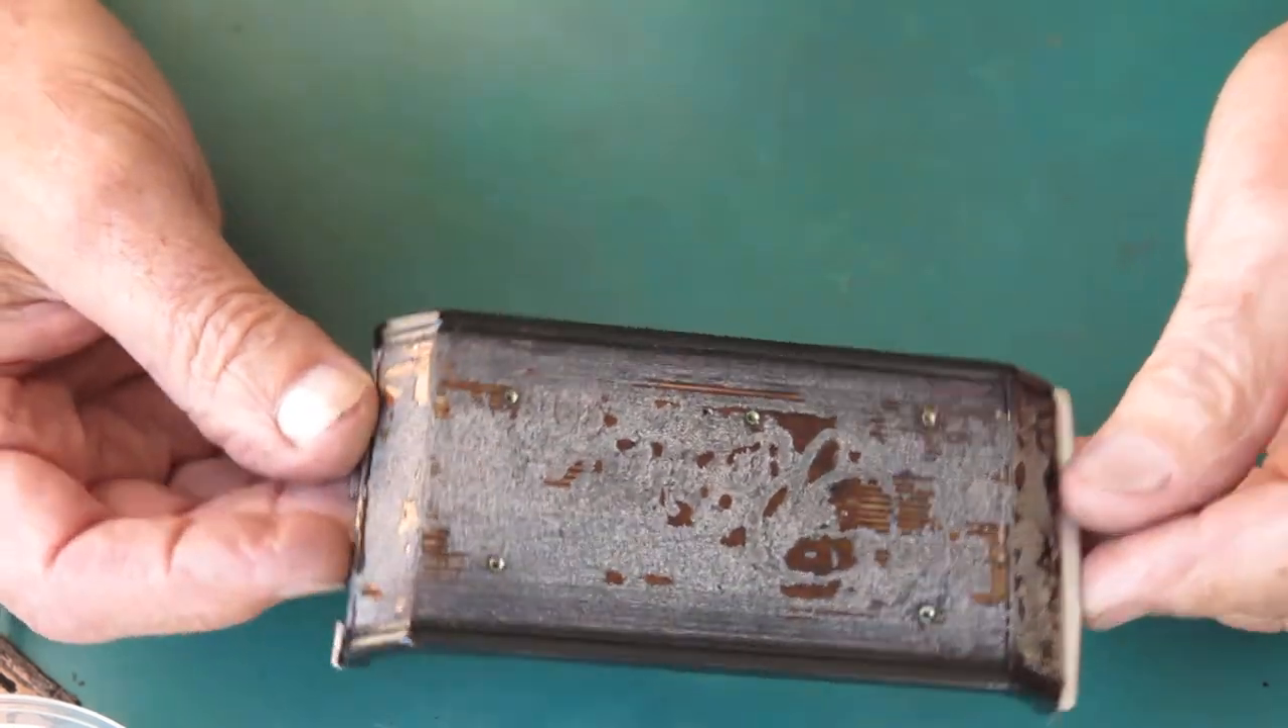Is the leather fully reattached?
No.